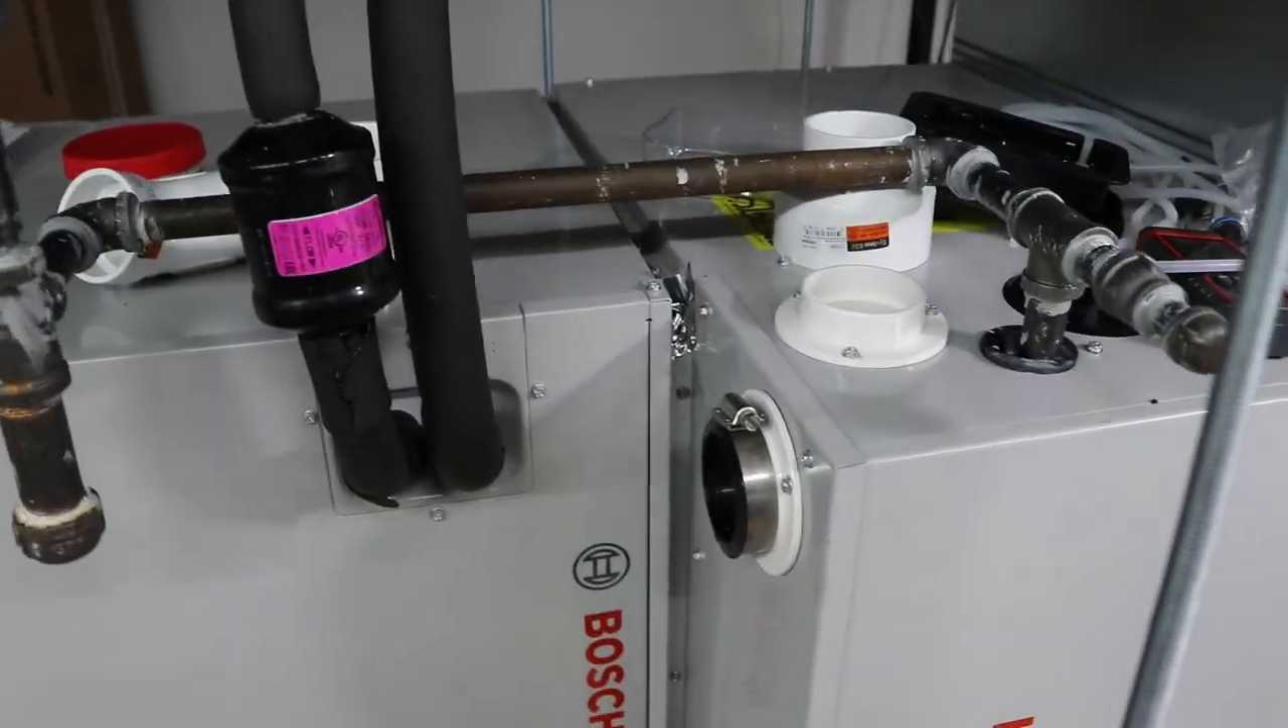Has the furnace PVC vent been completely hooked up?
No.